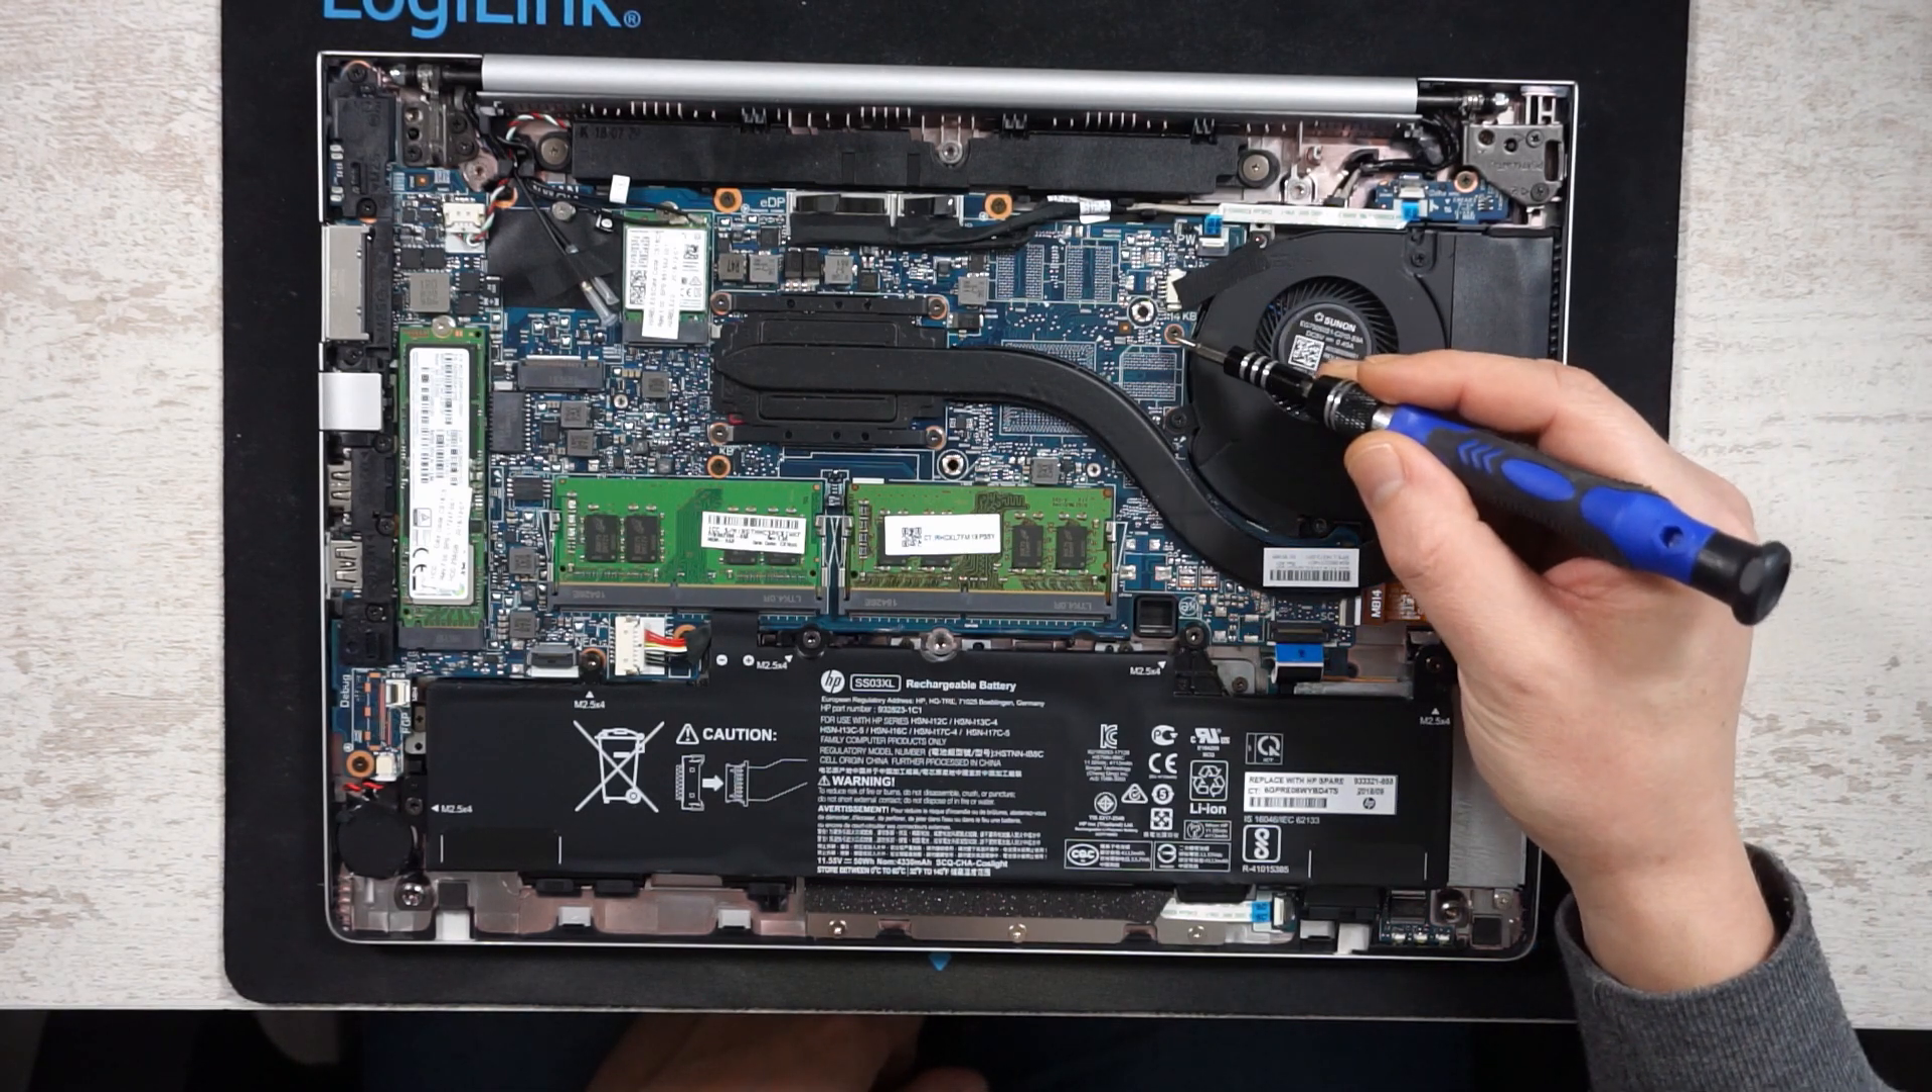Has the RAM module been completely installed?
Yes.